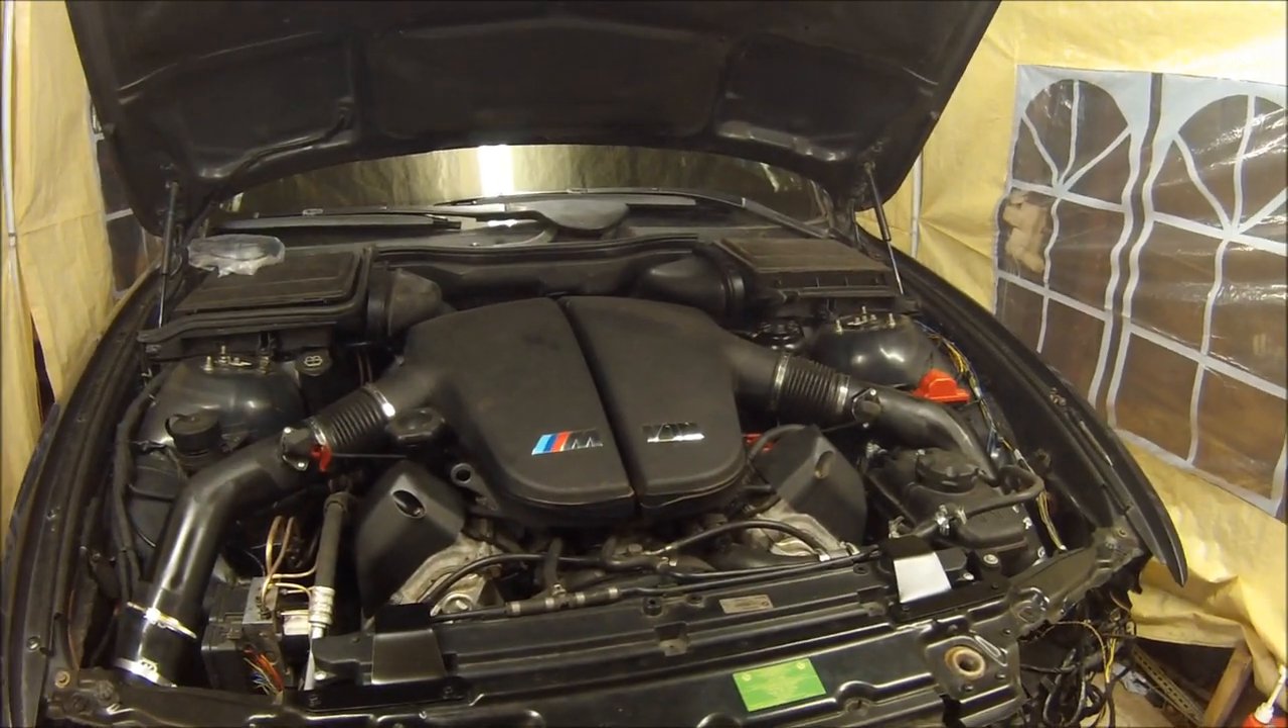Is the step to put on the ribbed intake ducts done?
Yes.